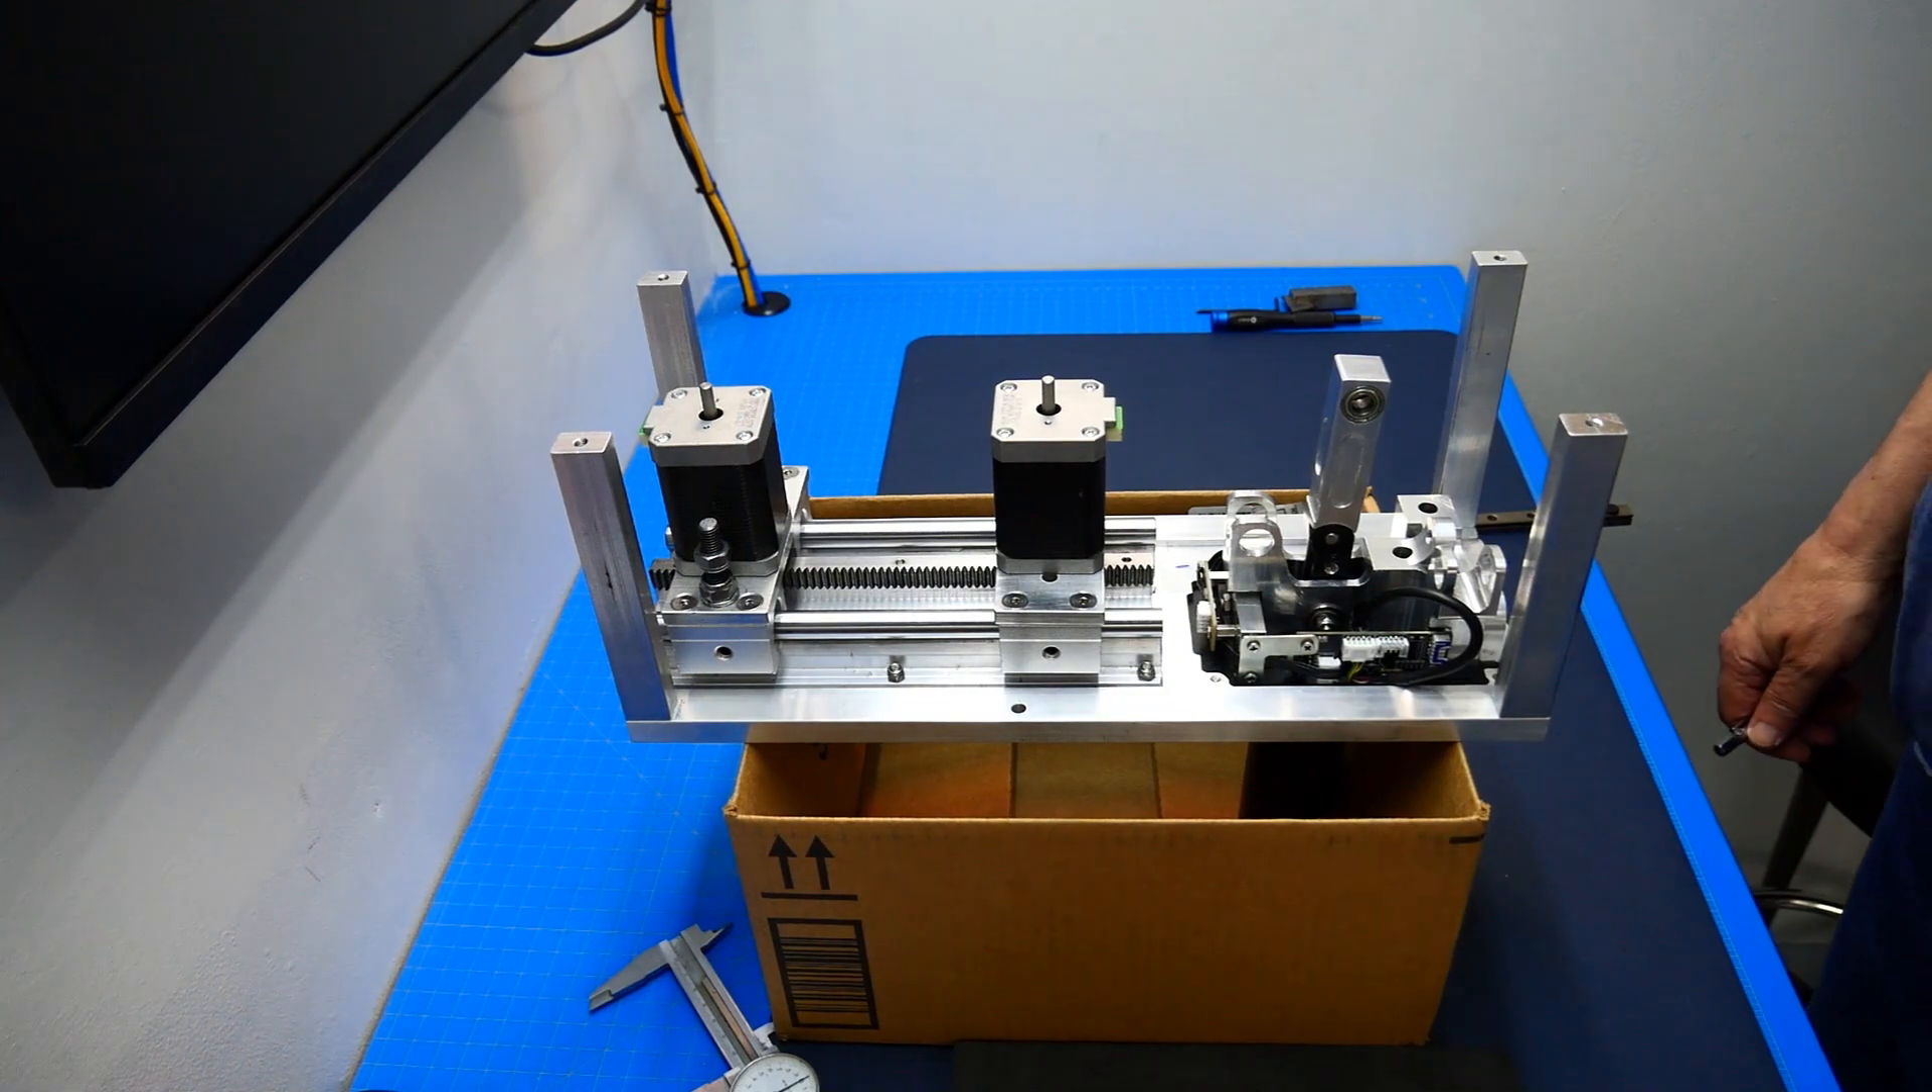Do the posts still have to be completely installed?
No.